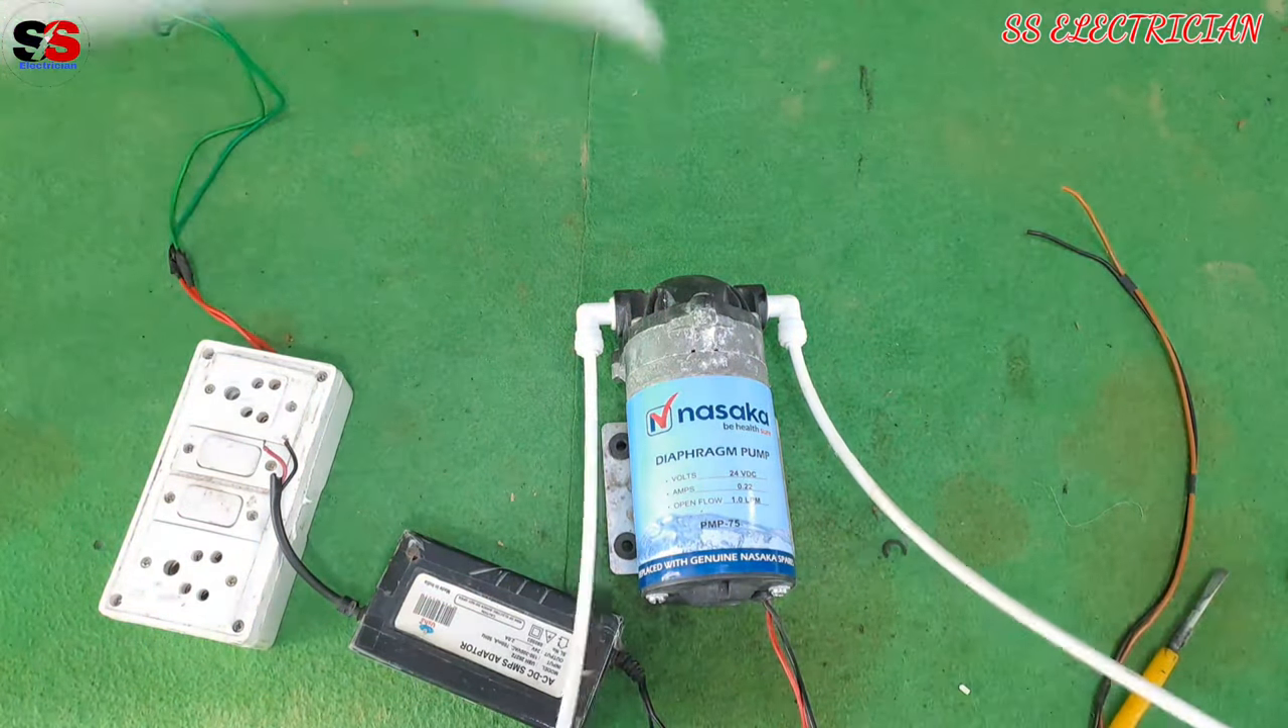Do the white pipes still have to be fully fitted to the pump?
No.